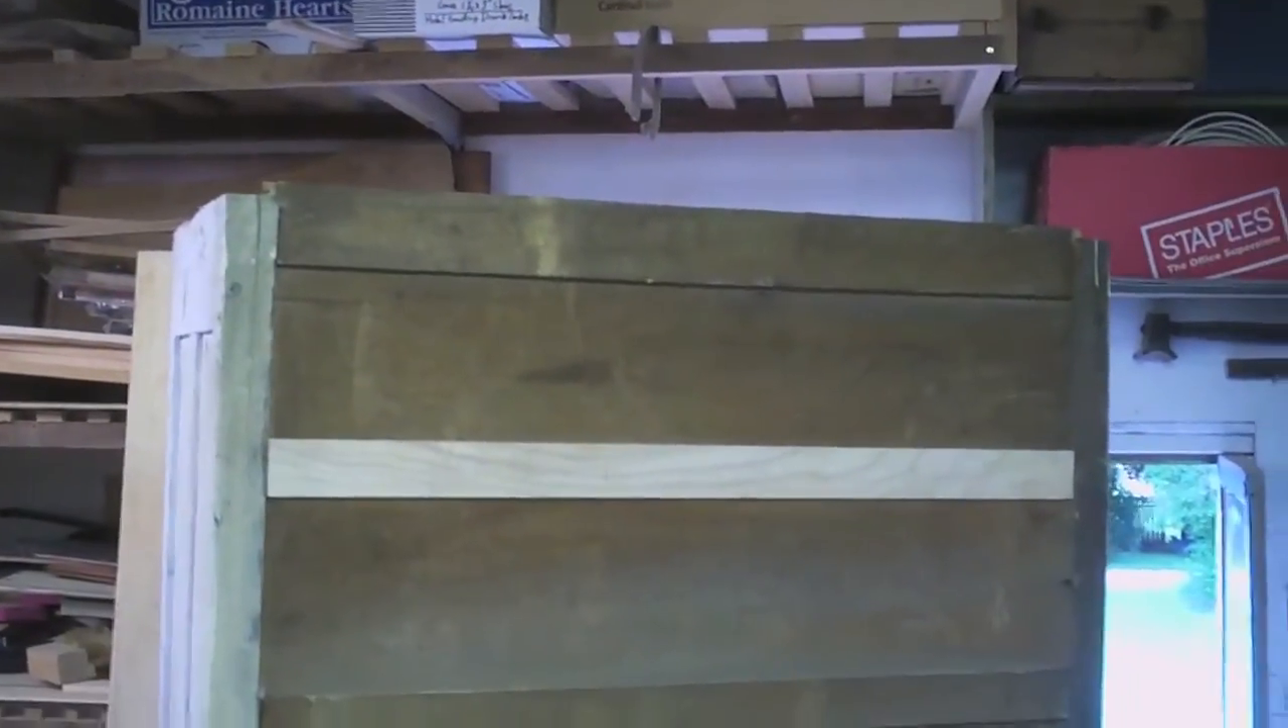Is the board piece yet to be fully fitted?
No.